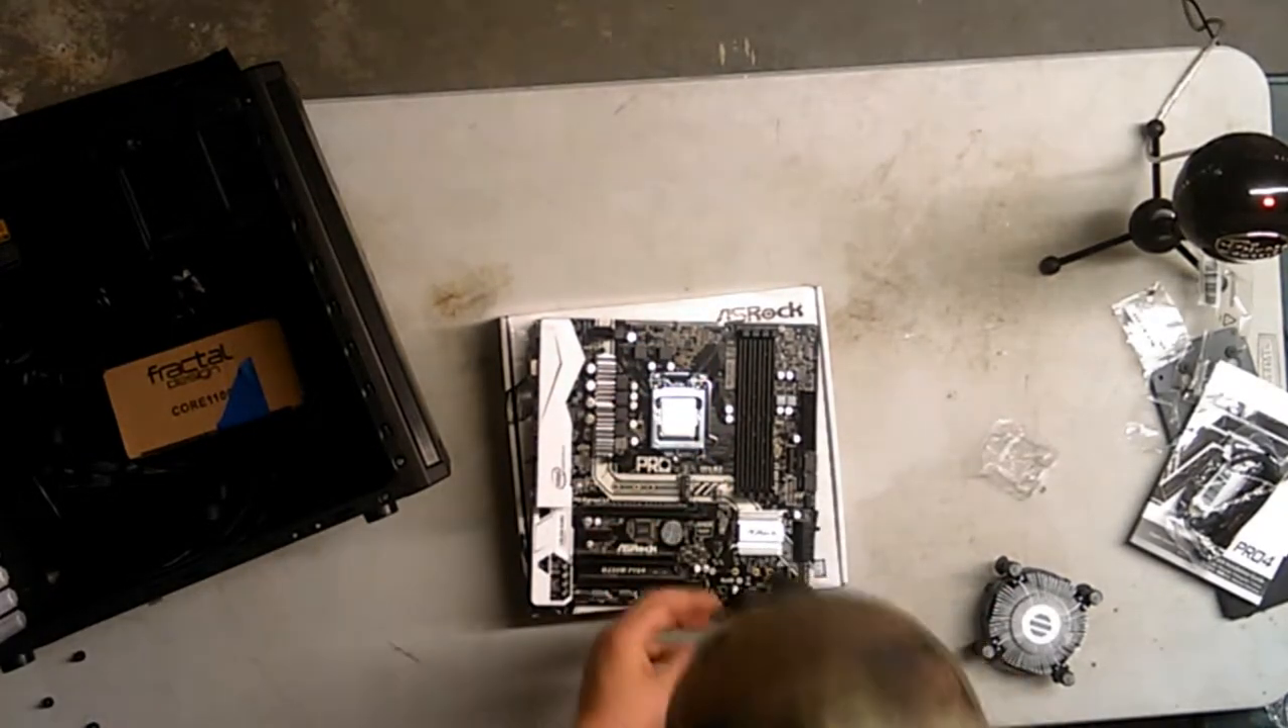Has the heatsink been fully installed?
No.